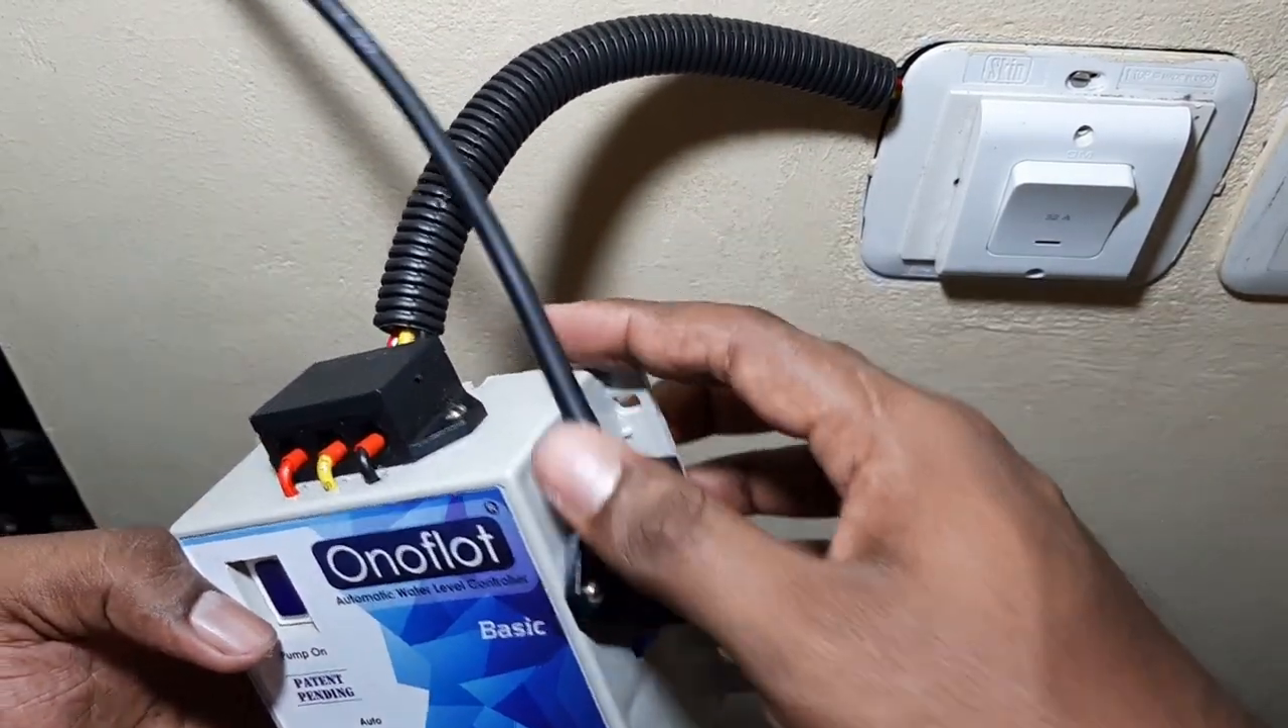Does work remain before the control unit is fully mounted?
Yes.